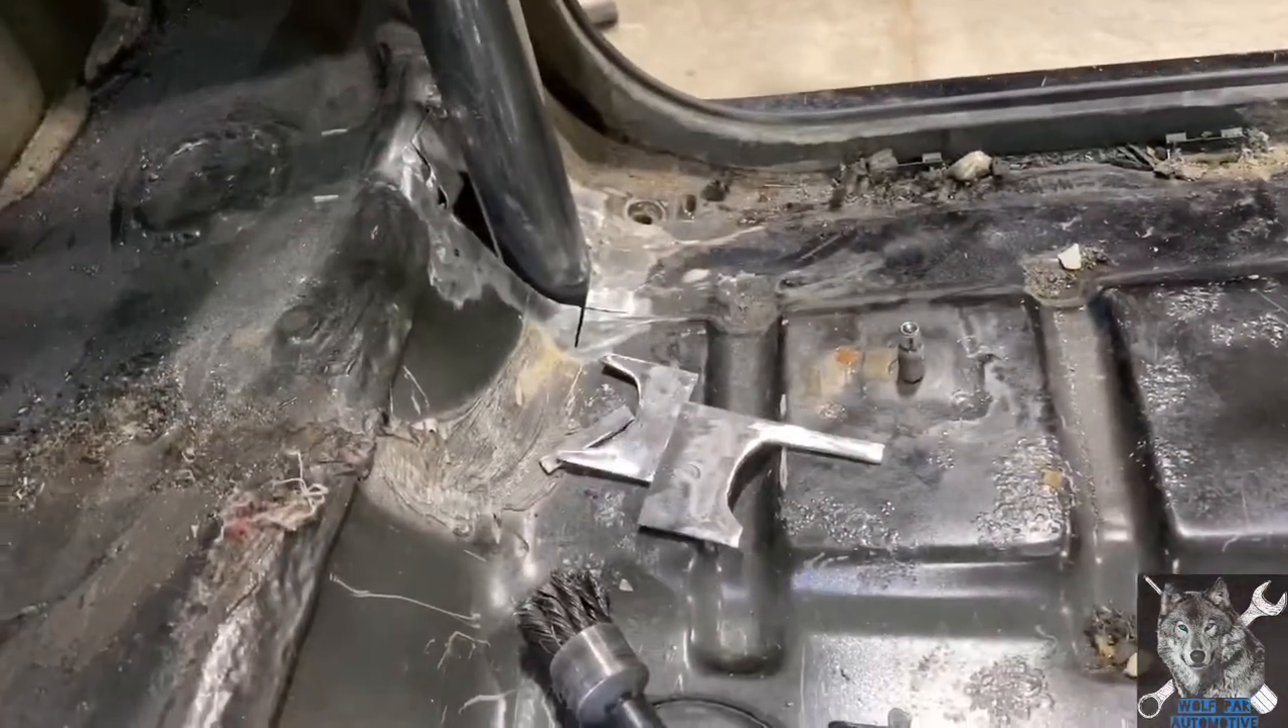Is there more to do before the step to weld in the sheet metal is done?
Yes.